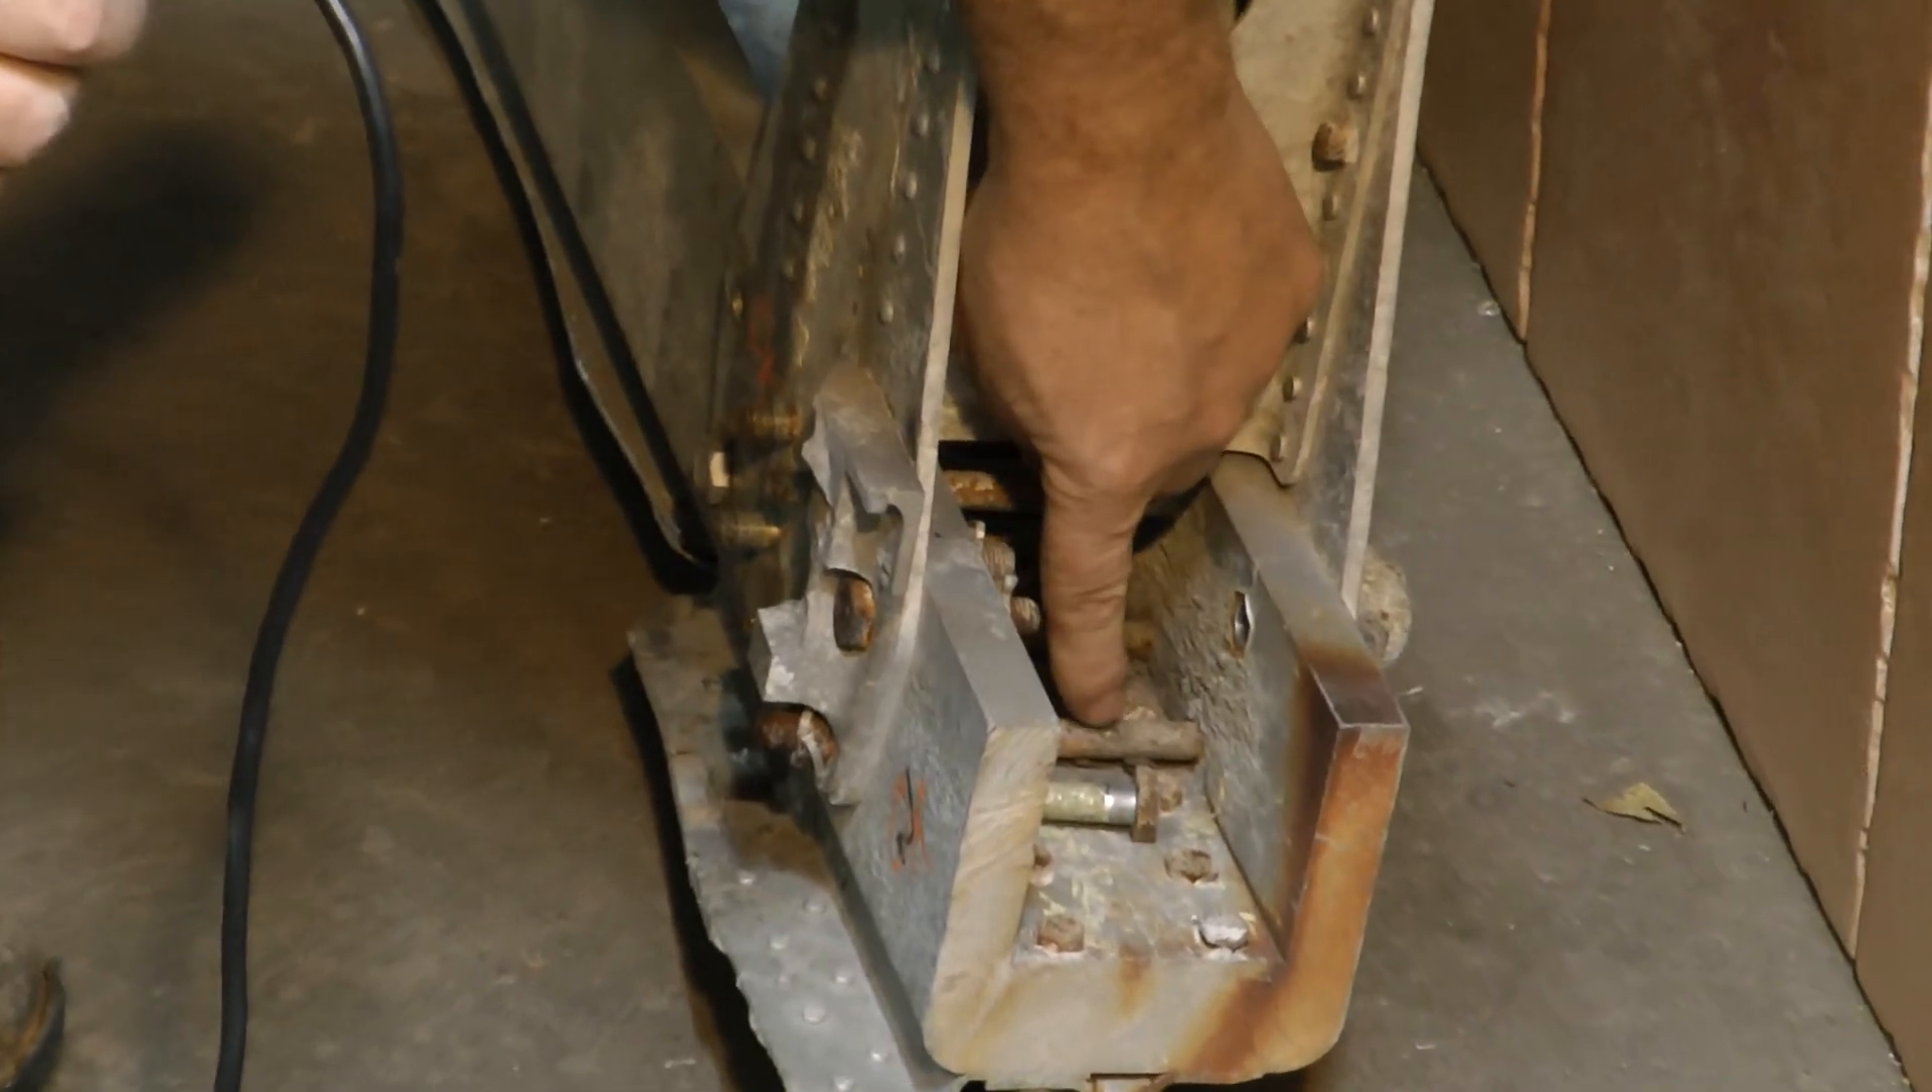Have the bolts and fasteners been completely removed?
No.